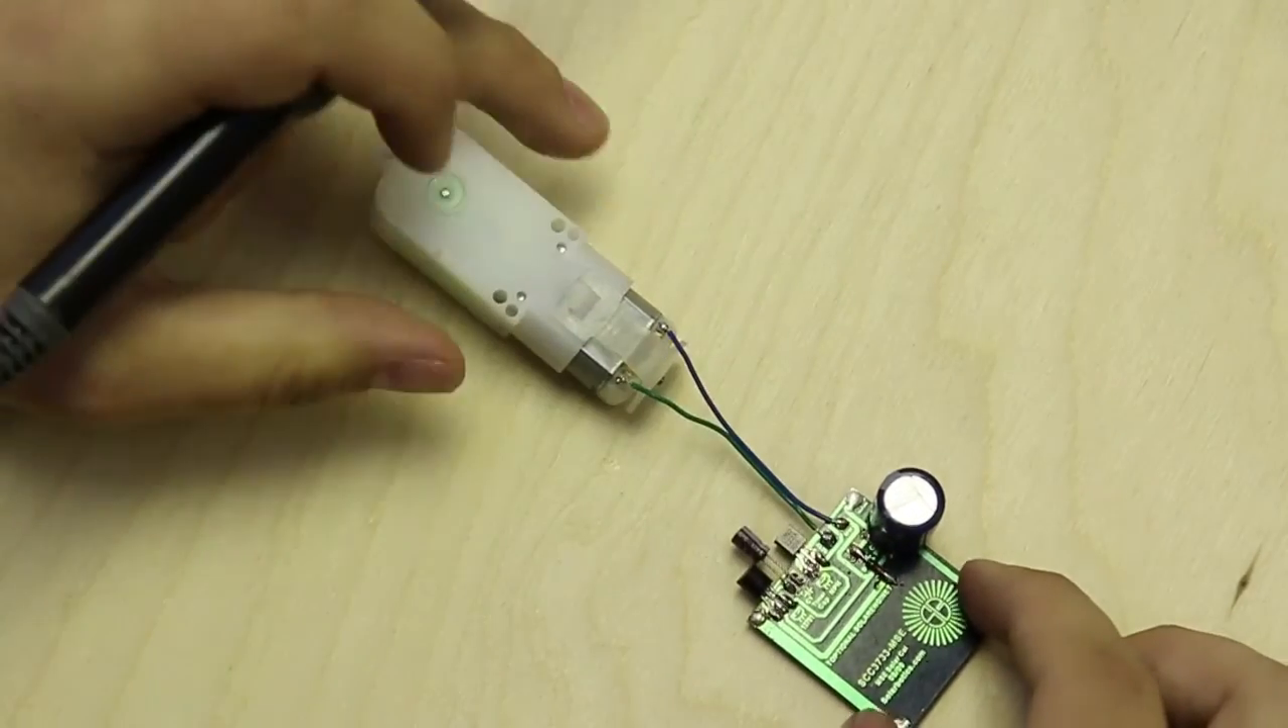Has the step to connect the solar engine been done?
Yes.